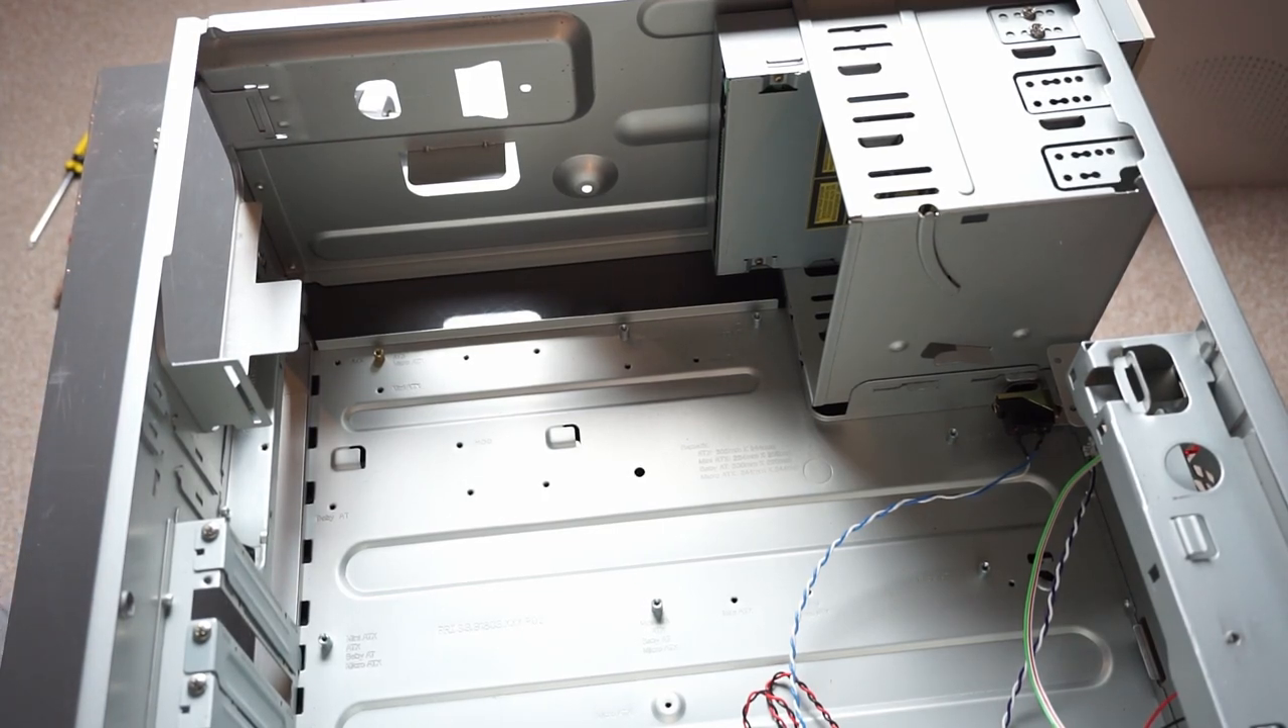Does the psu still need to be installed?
Yes.